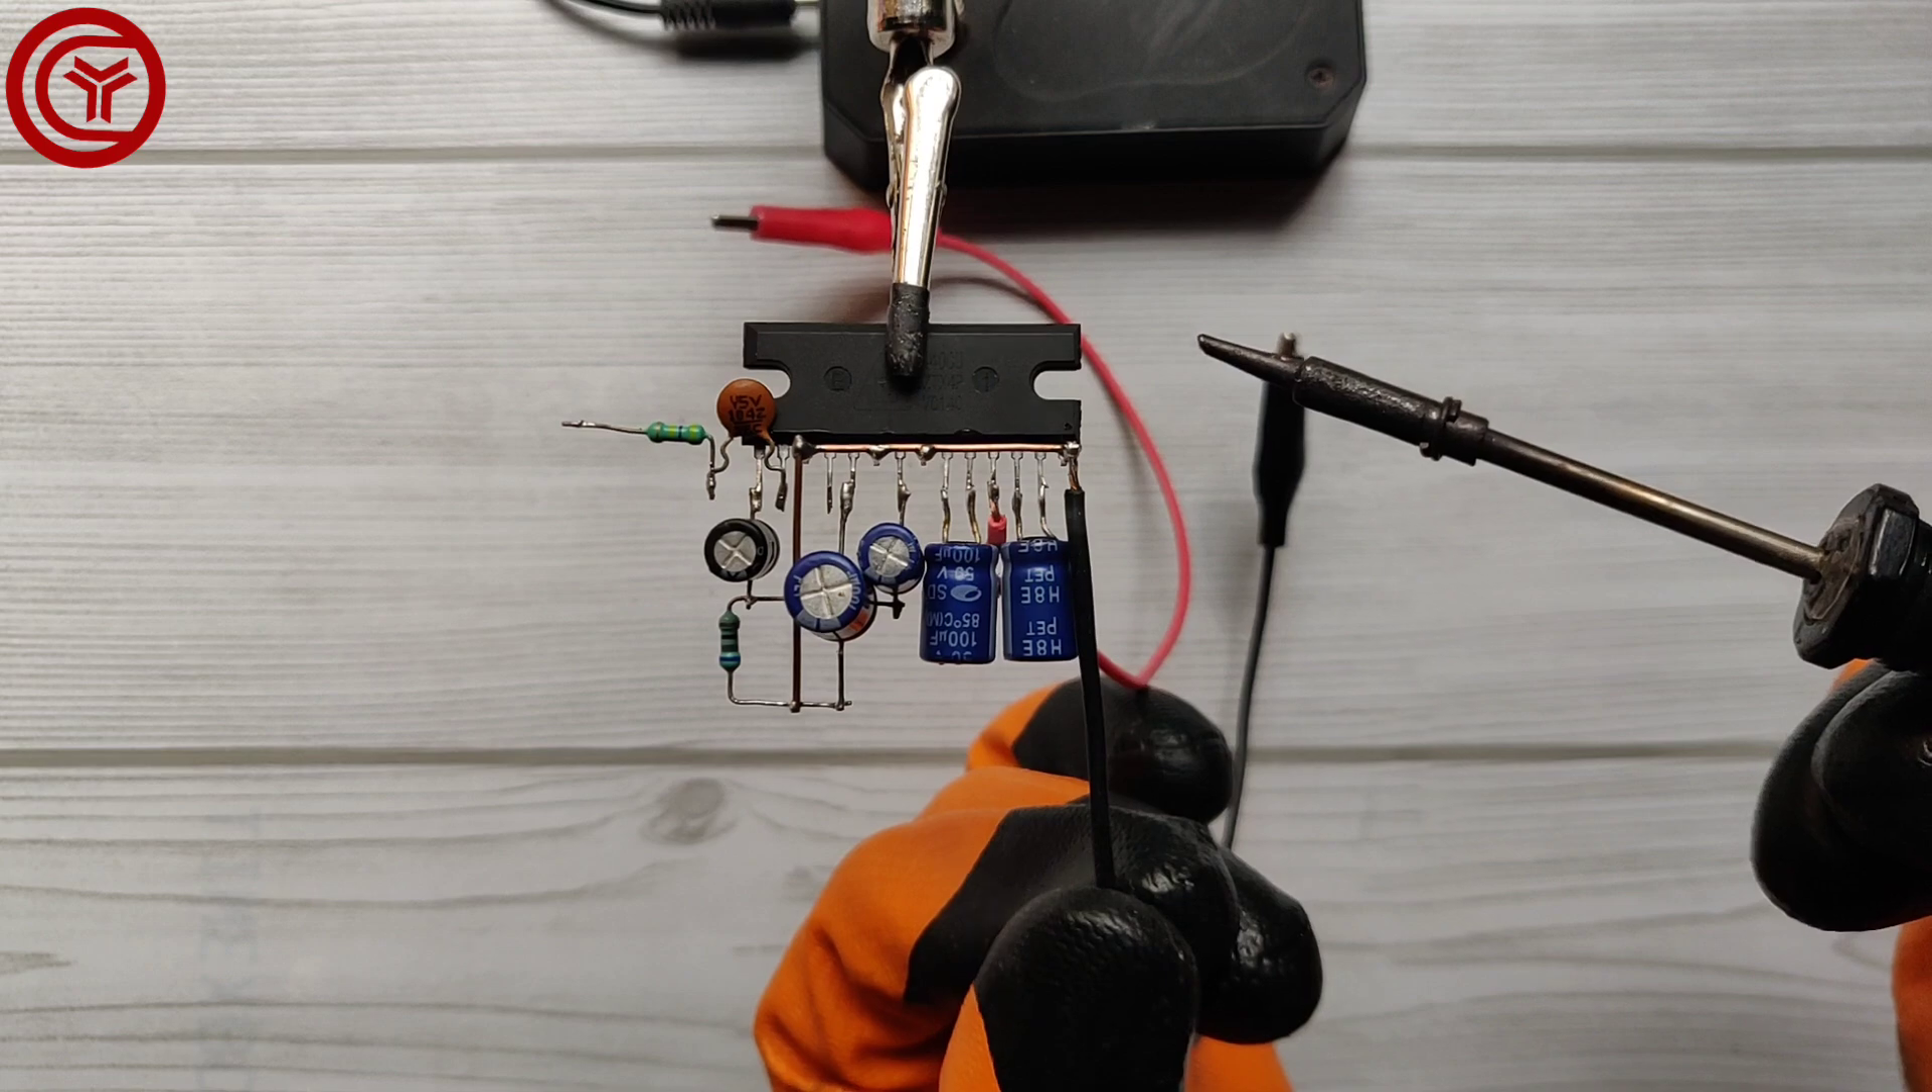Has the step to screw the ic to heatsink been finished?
No.